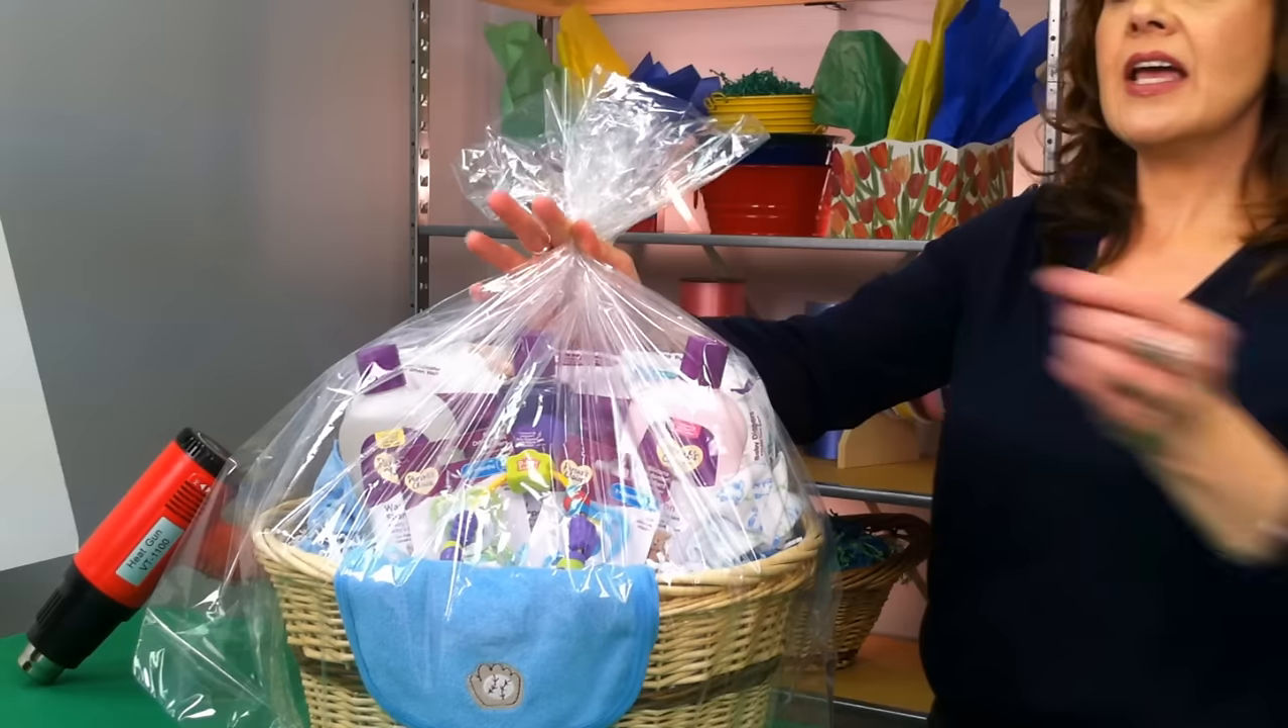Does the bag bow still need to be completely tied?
Yes.